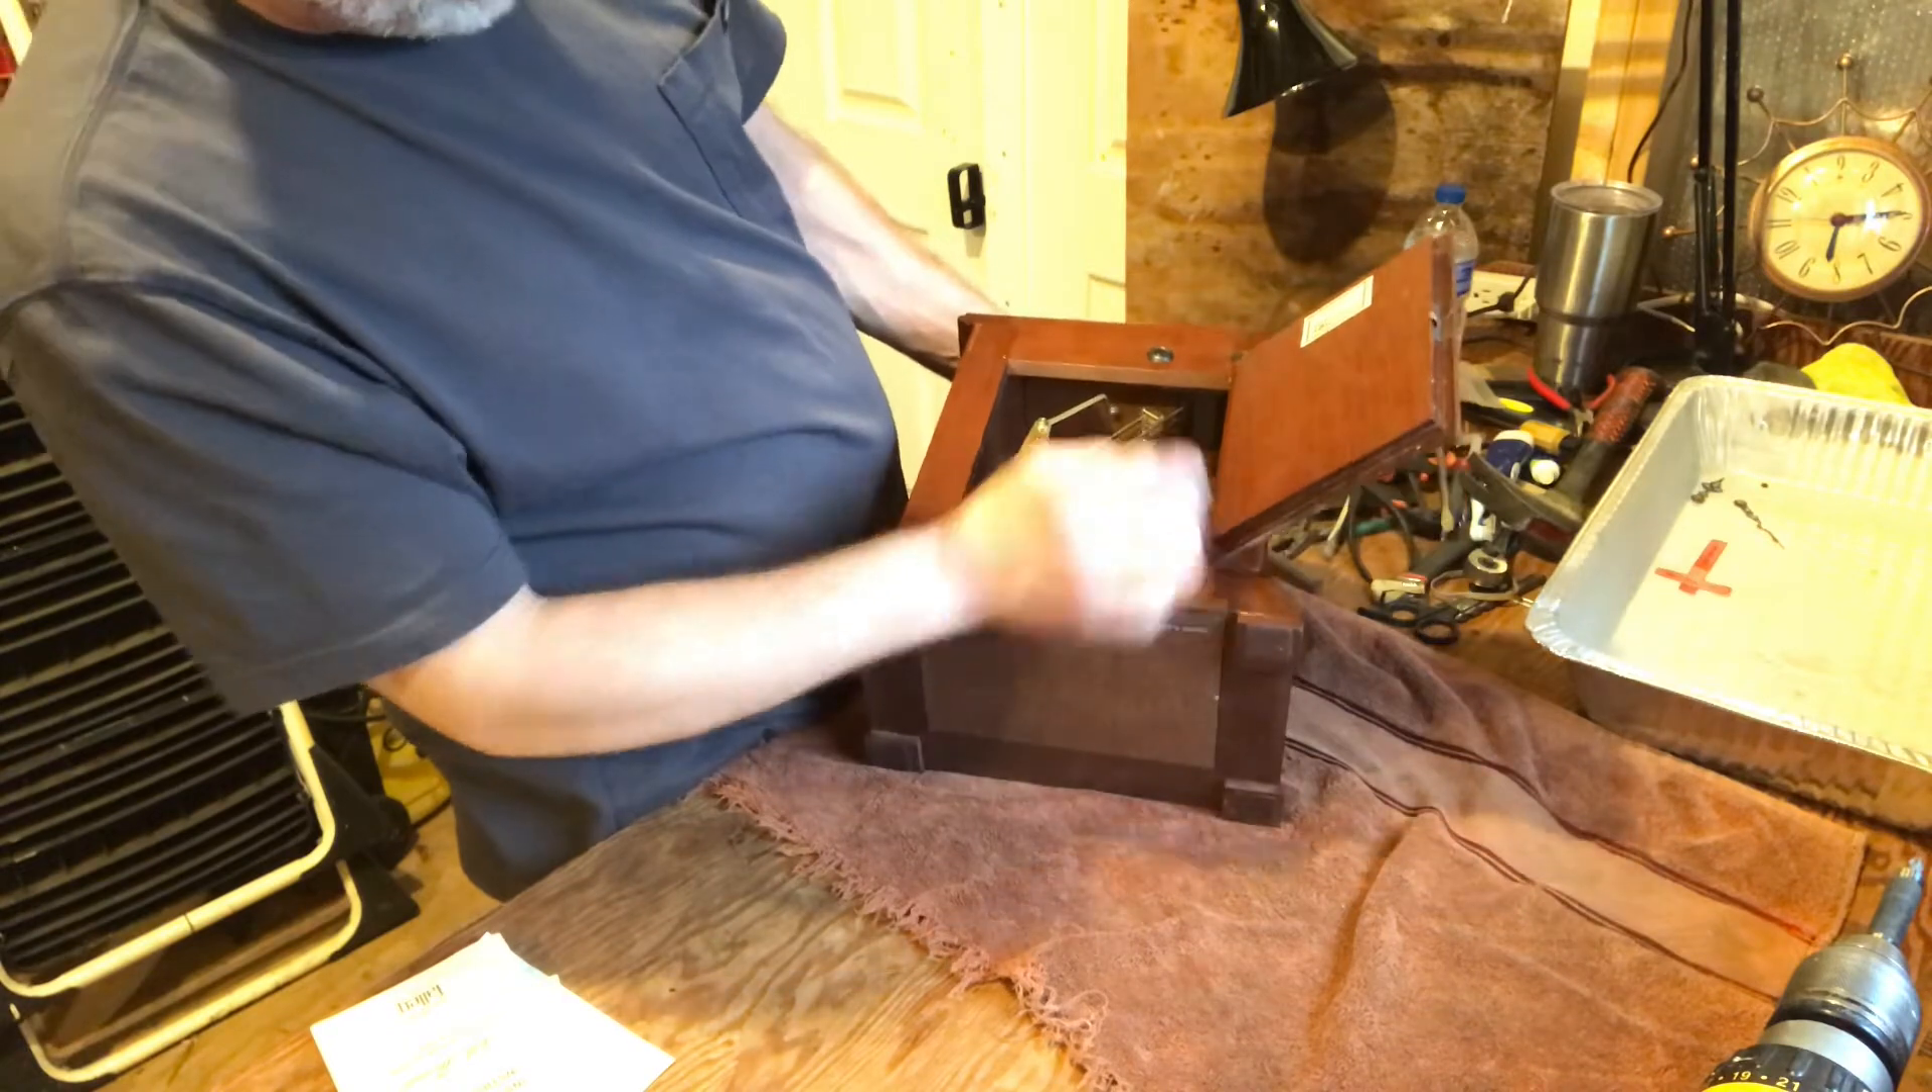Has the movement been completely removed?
No.